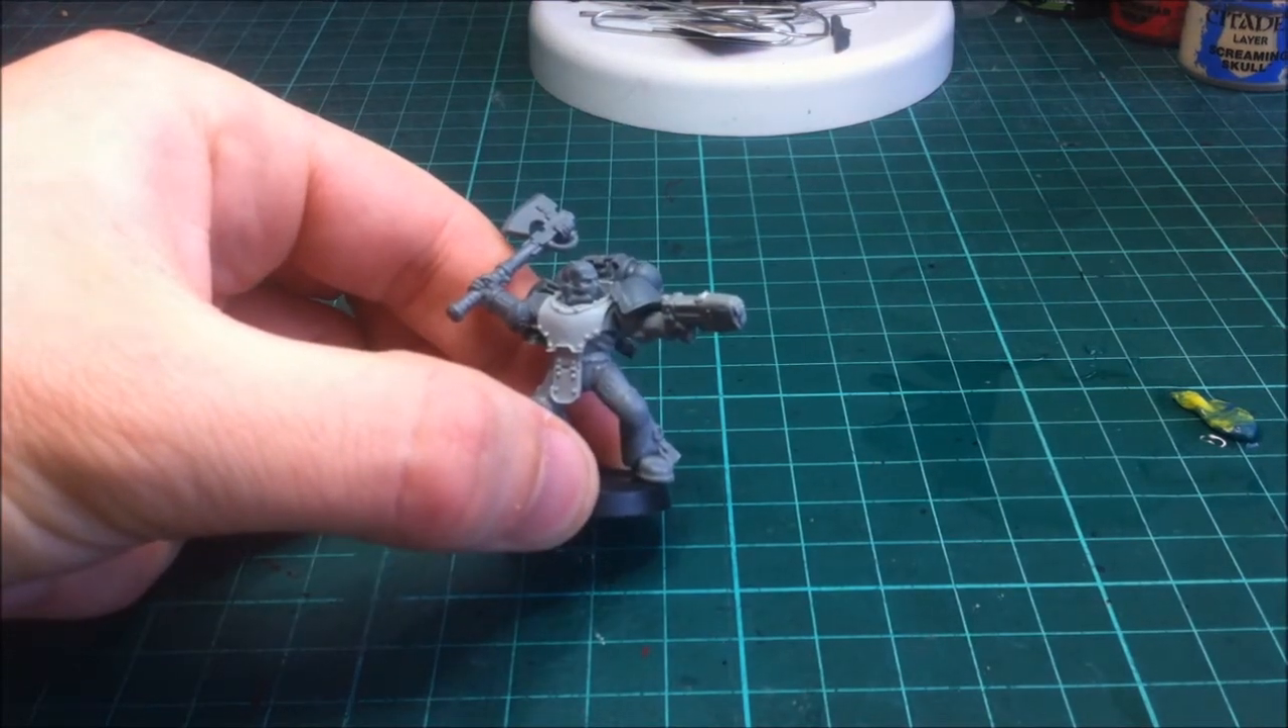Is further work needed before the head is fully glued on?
No.